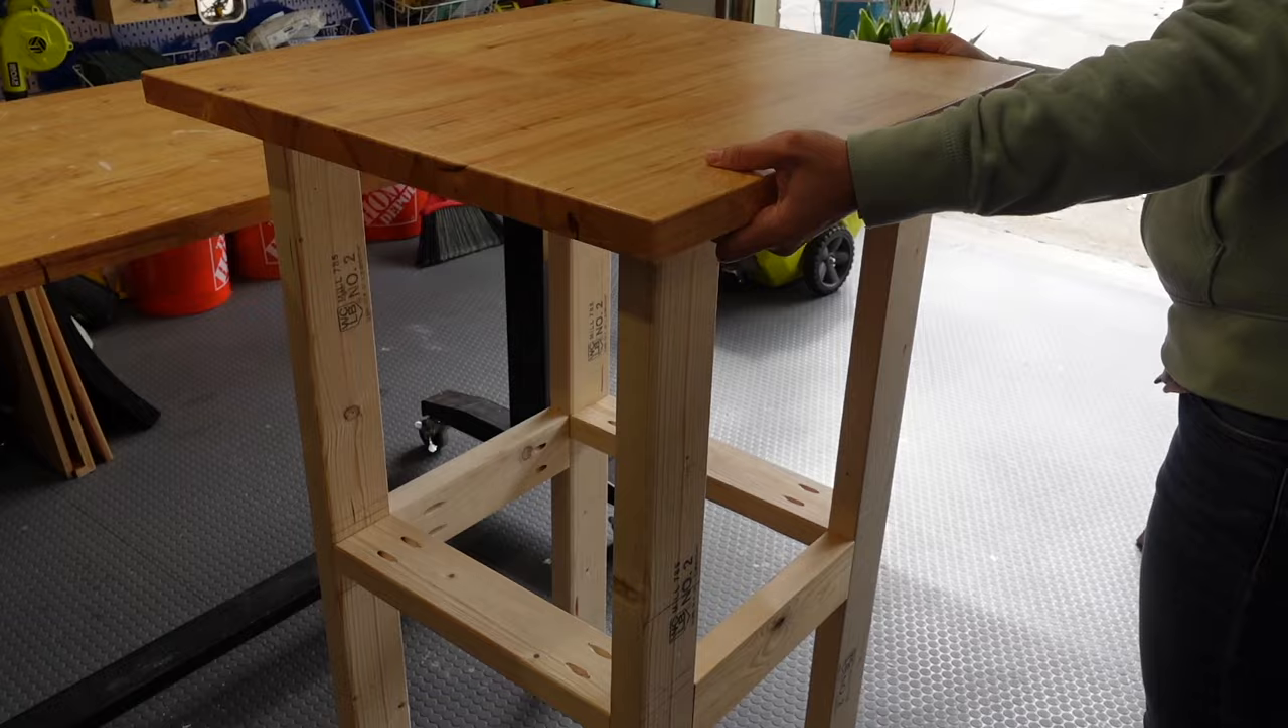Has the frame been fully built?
Yes.